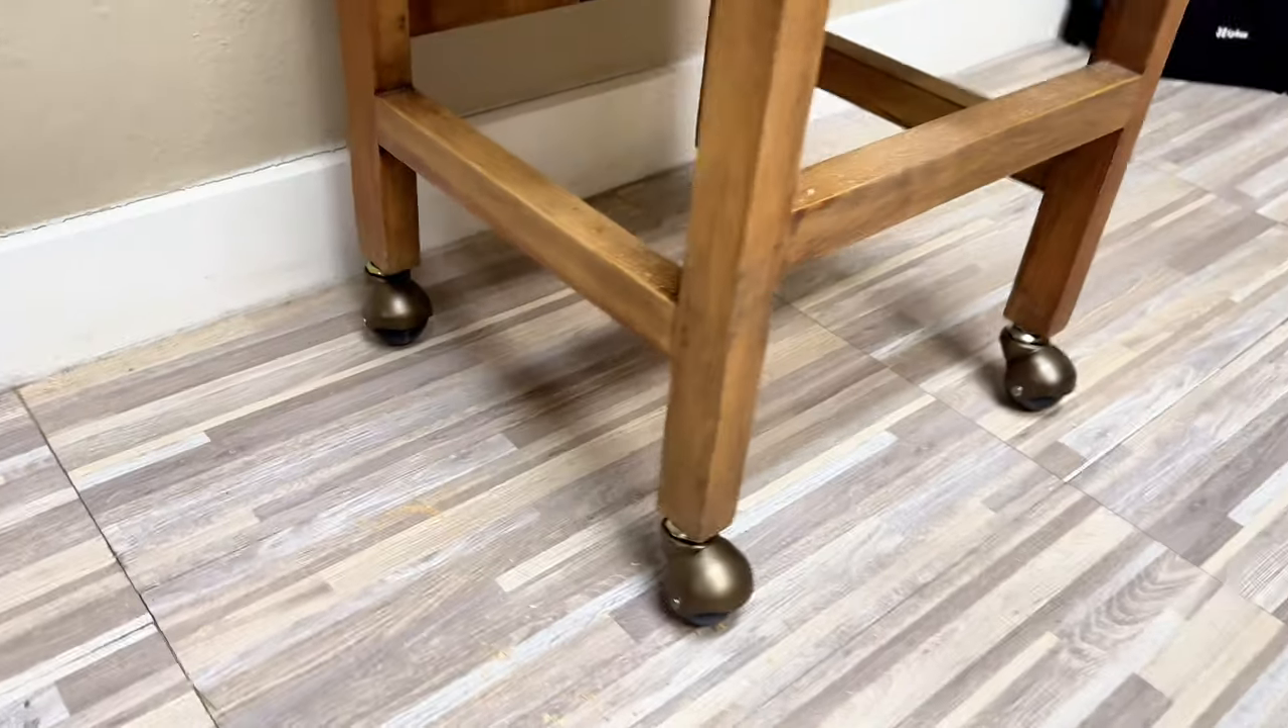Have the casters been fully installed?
Yes.